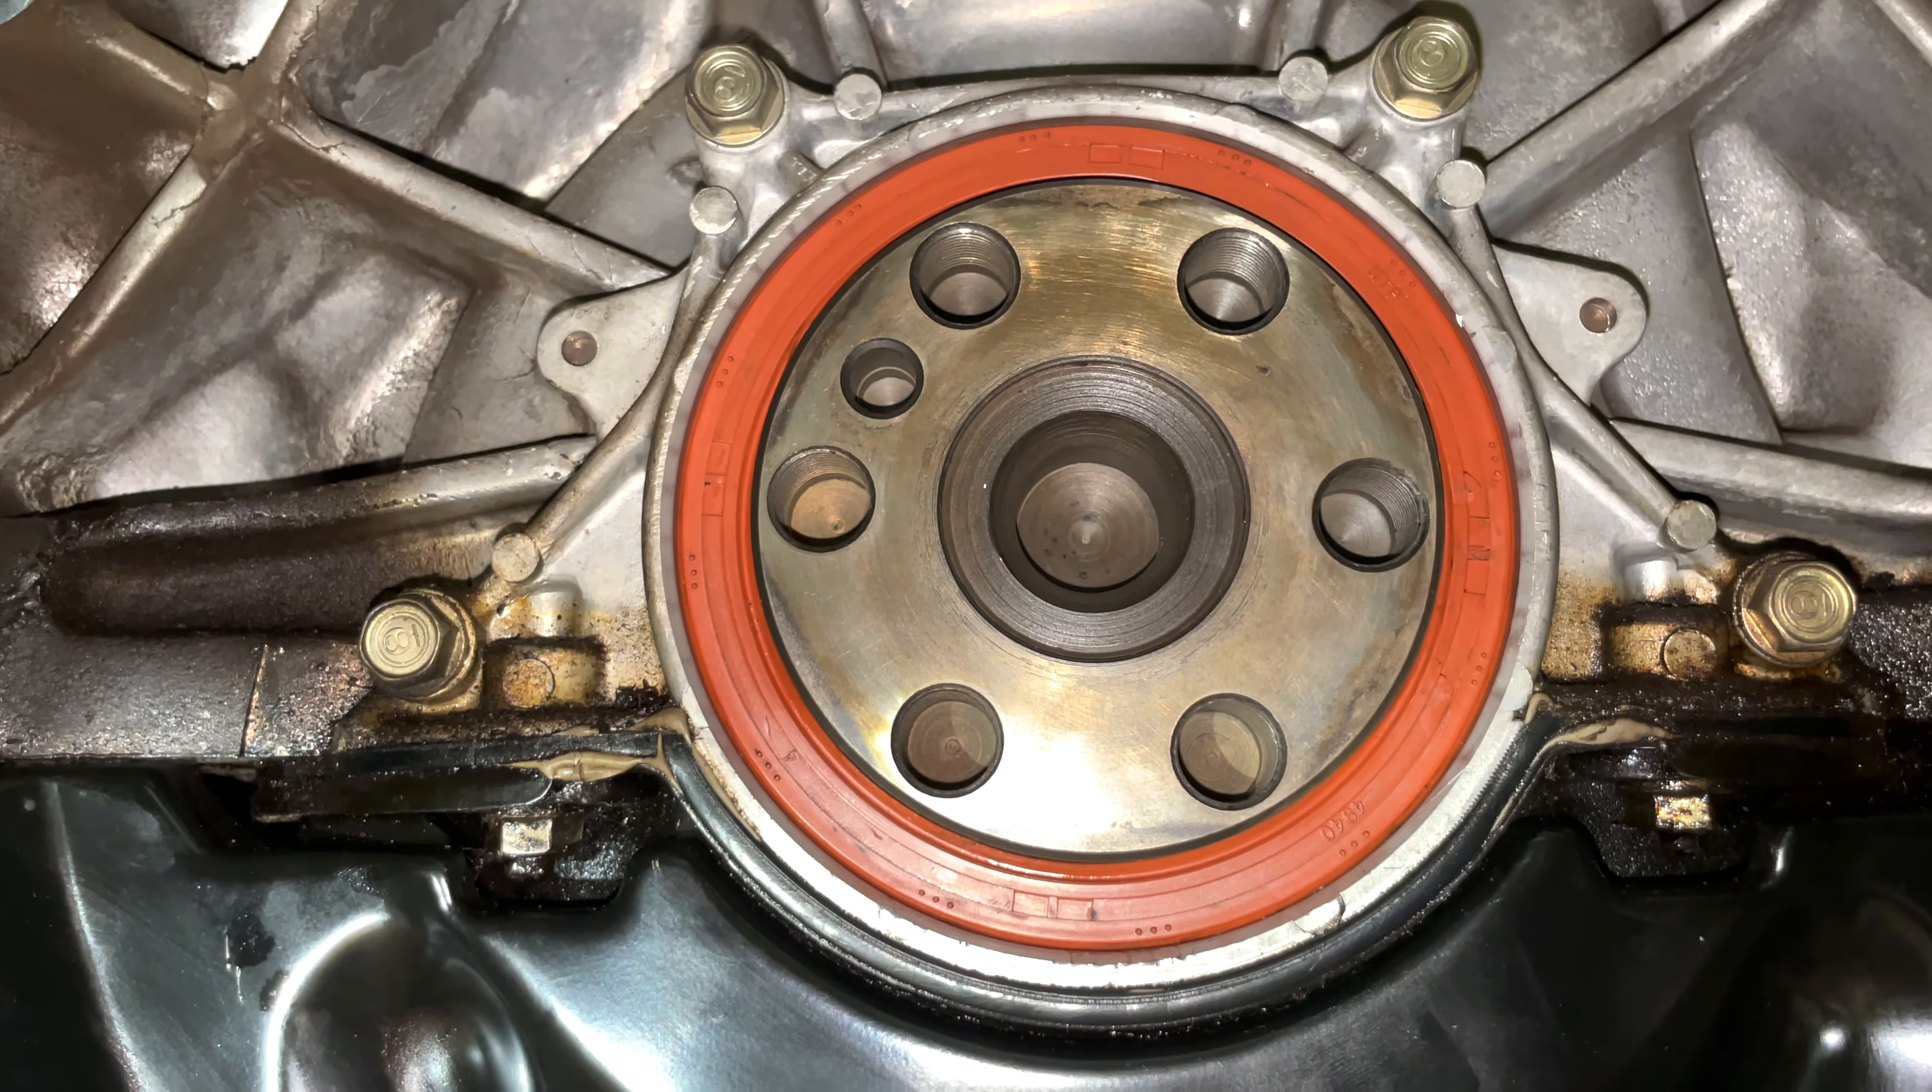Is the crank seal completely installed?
Yes.